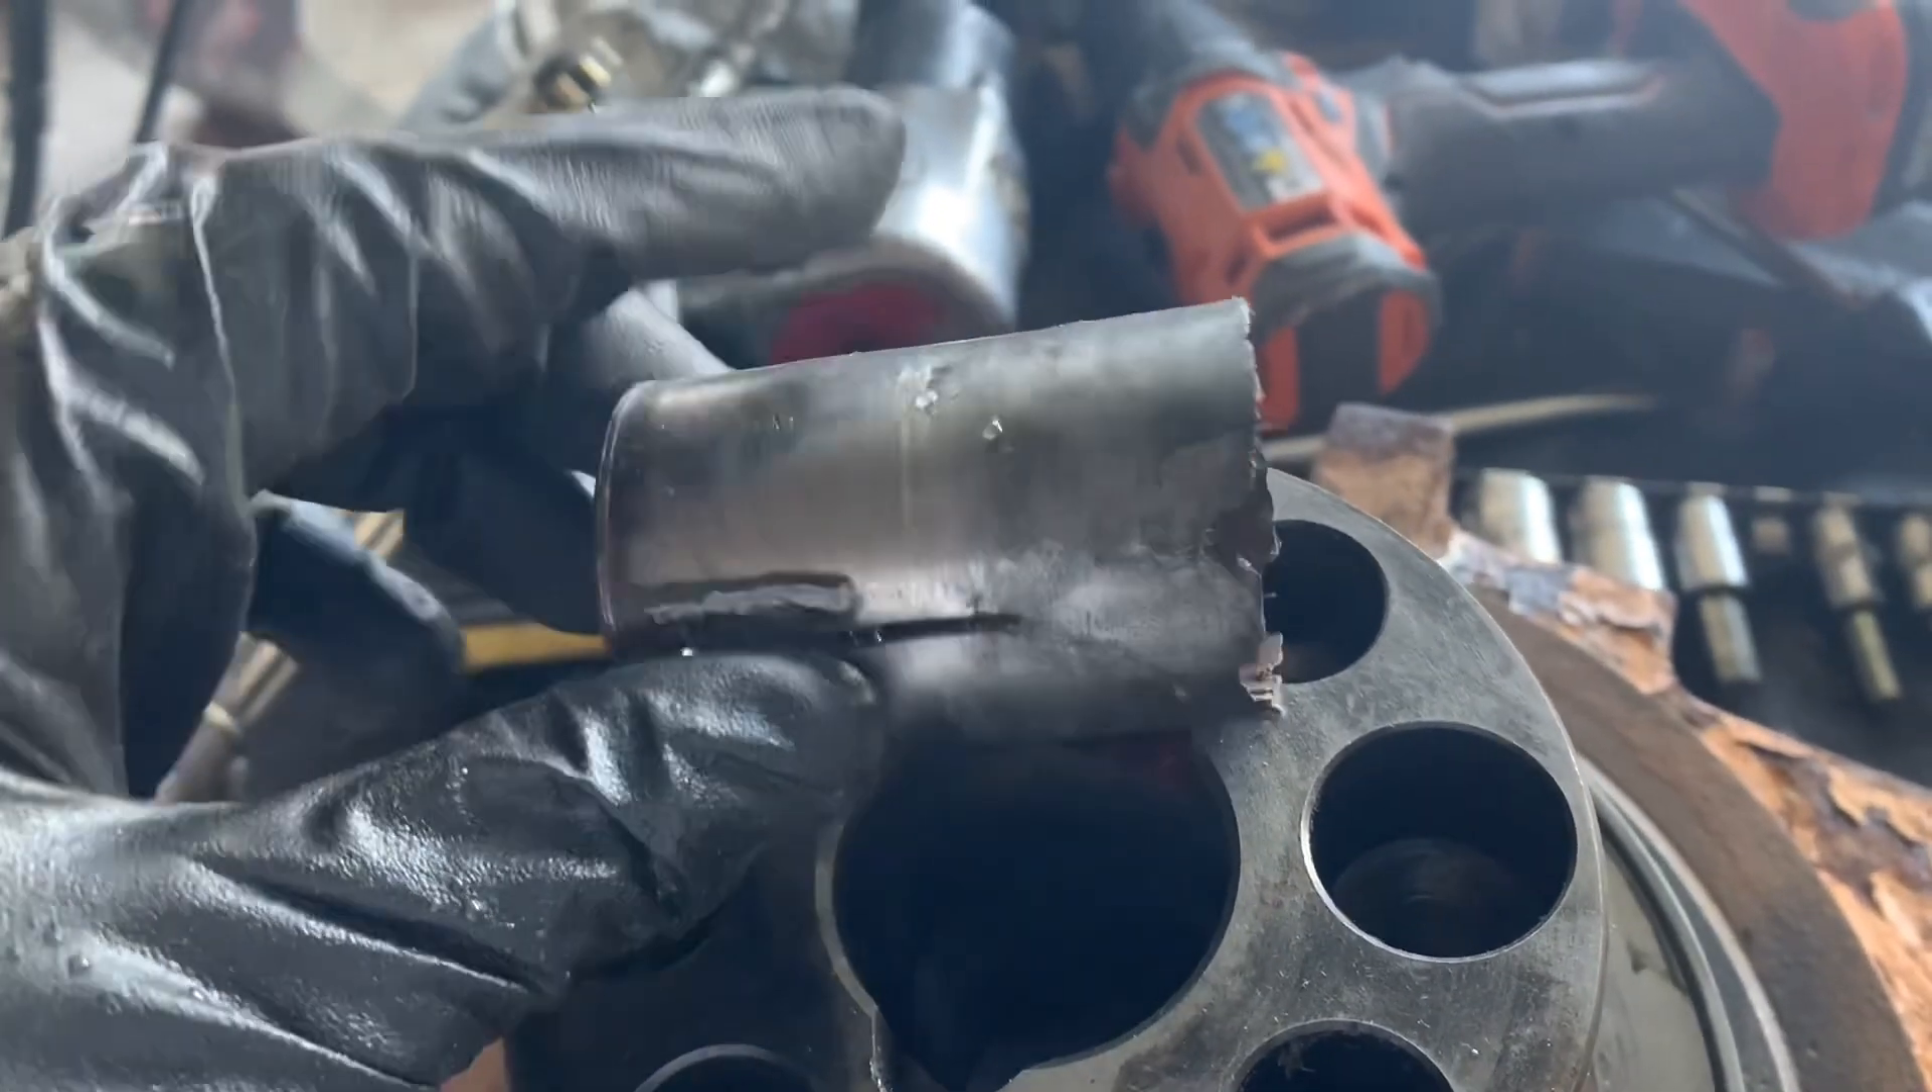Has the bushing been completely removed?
Yes.